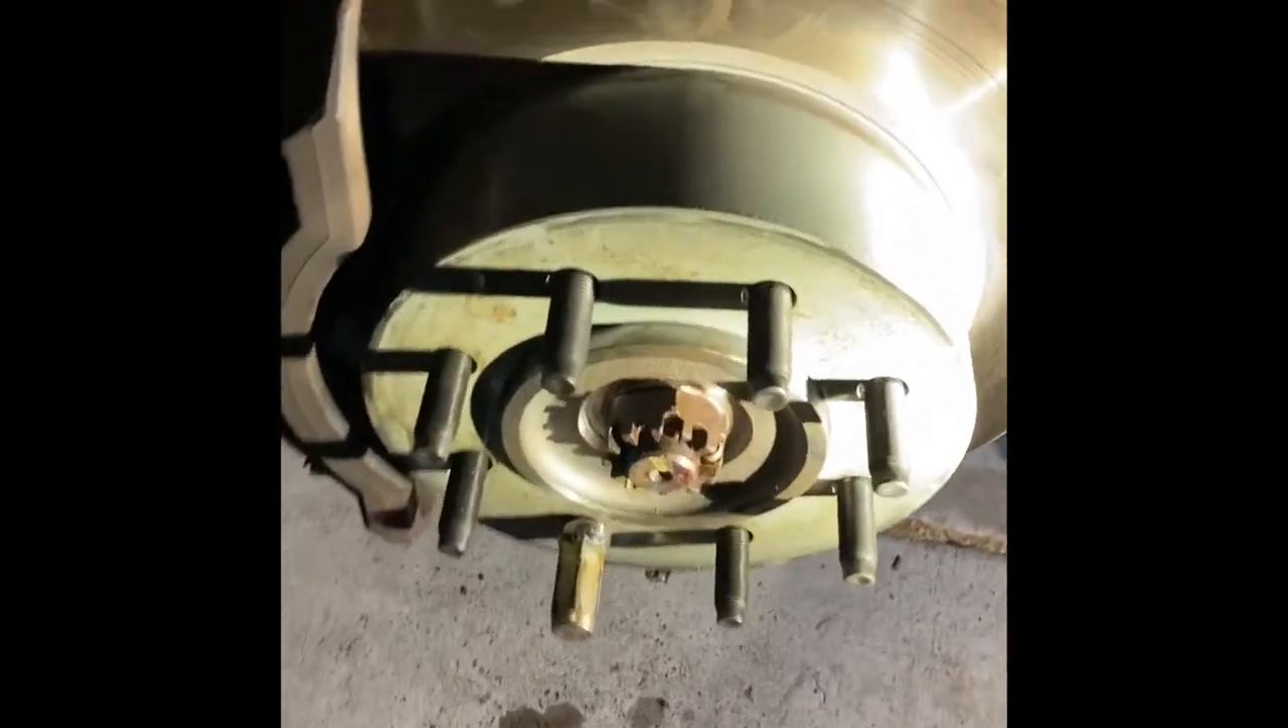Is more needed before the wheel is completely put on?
Yes.